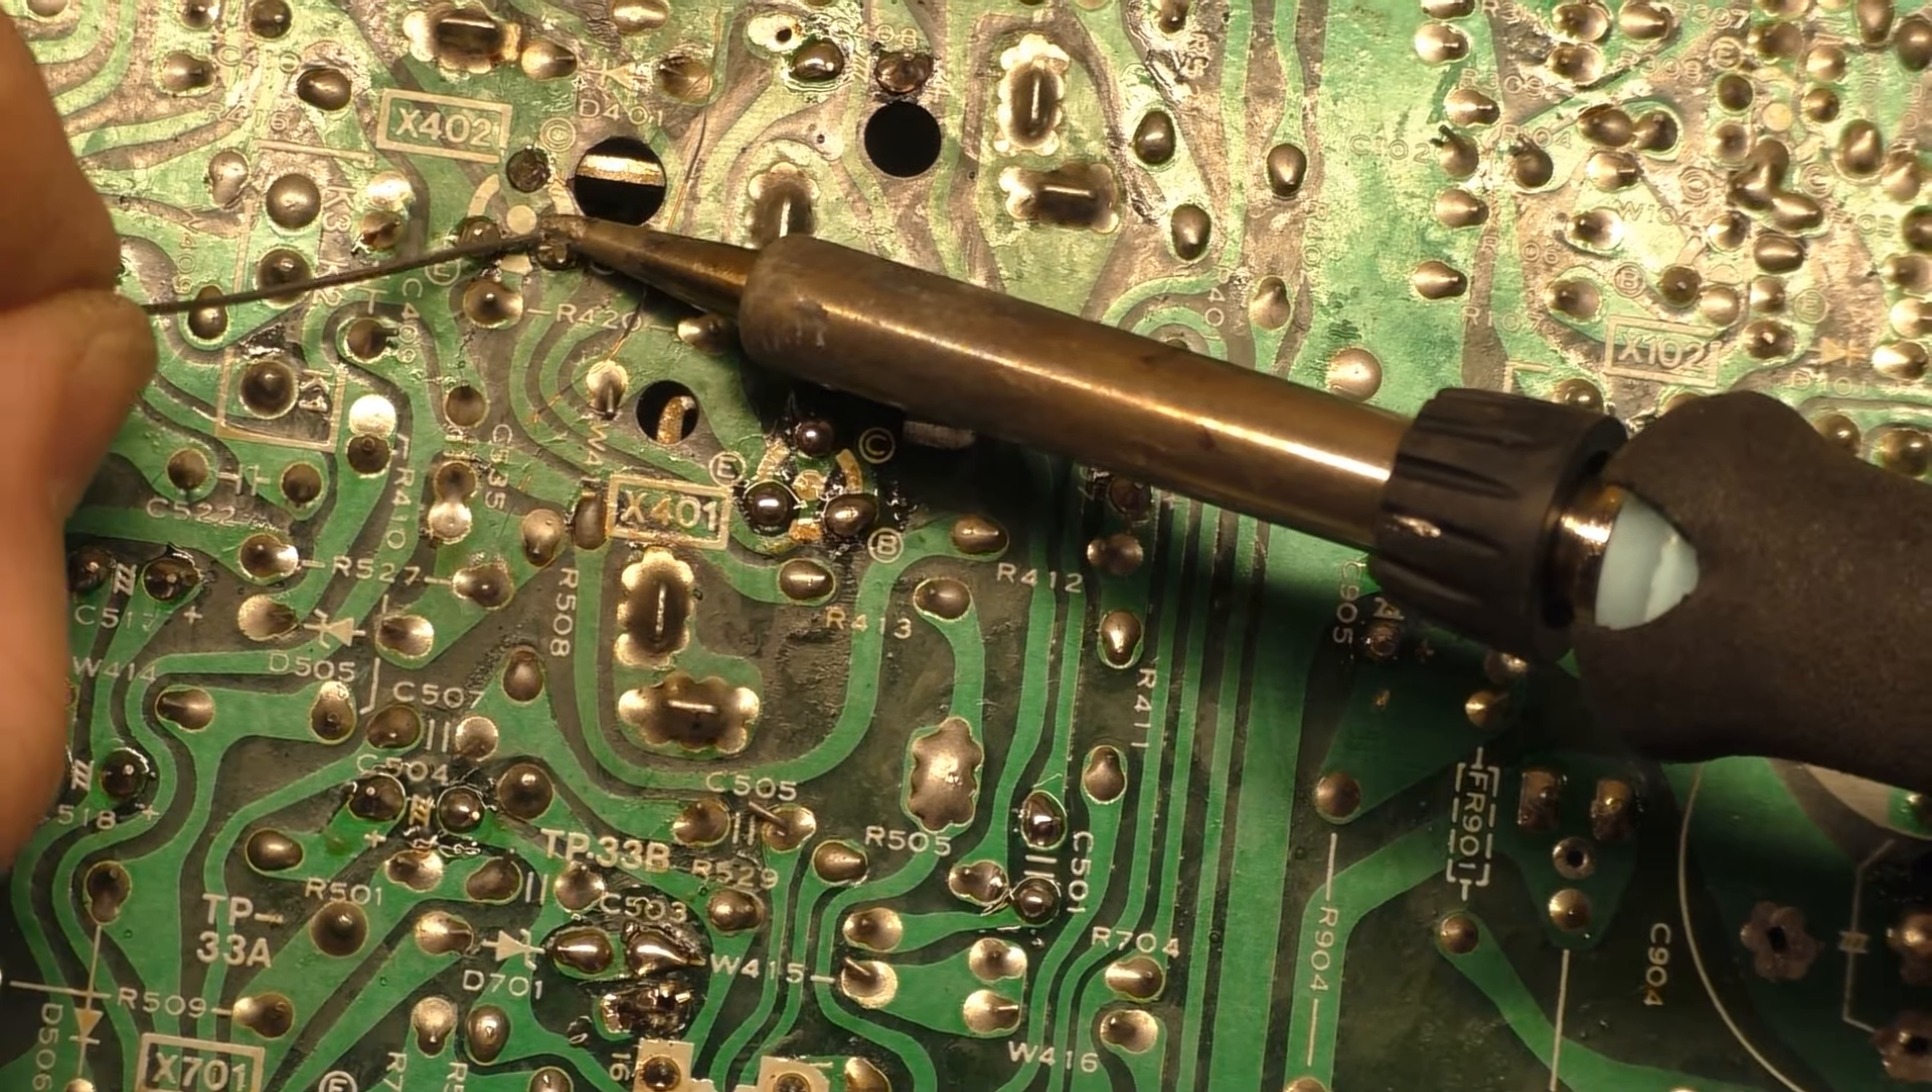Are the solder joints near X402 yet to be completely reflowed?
Yes.